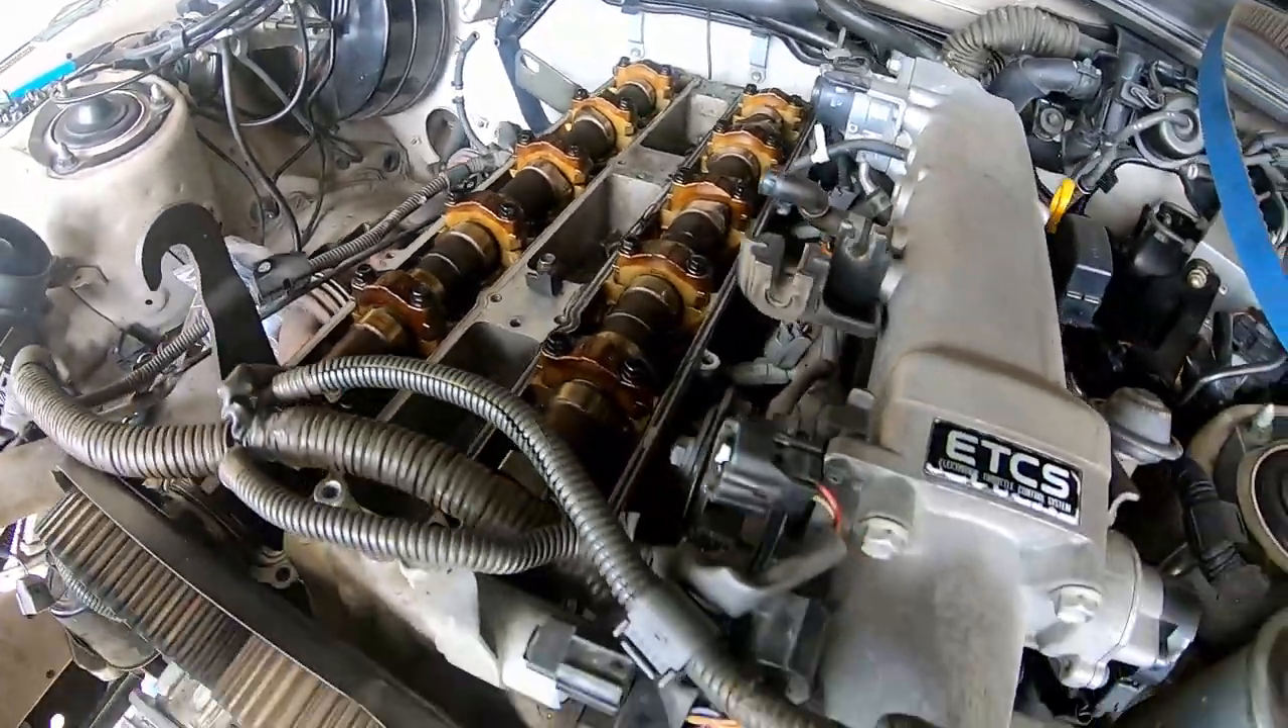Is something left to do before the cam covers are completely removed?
No.